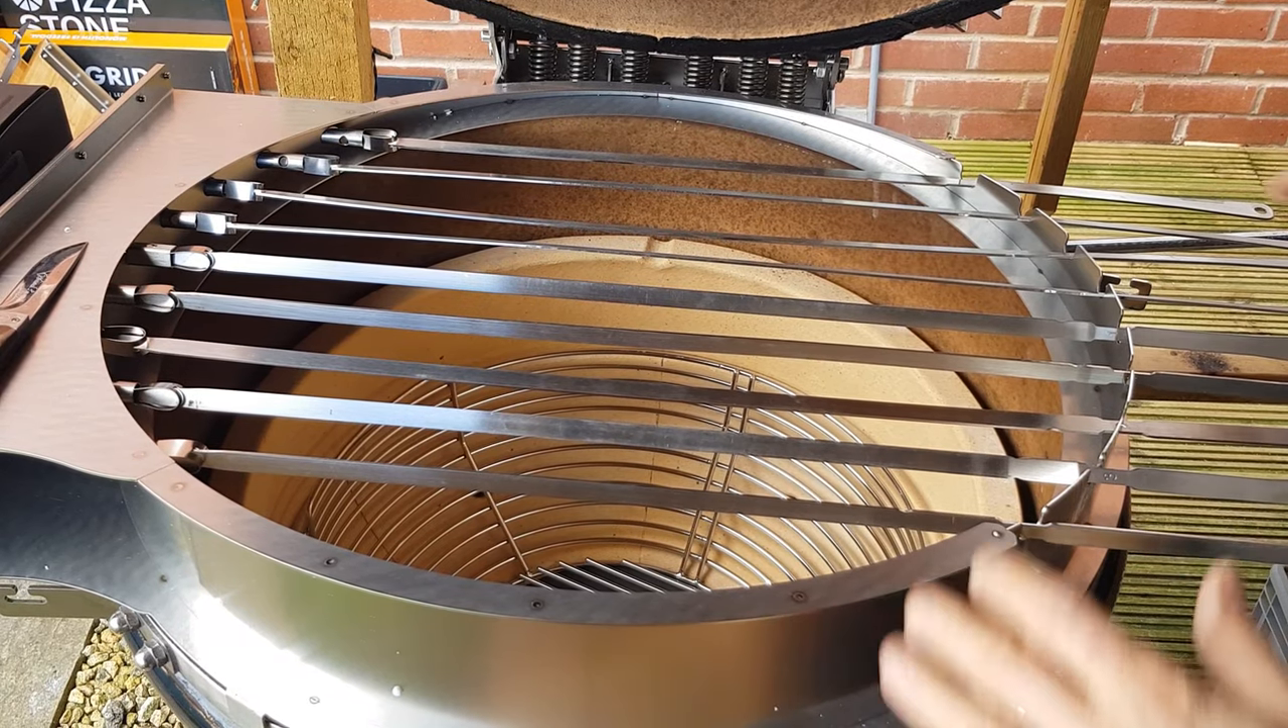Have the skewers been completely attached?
Yes.